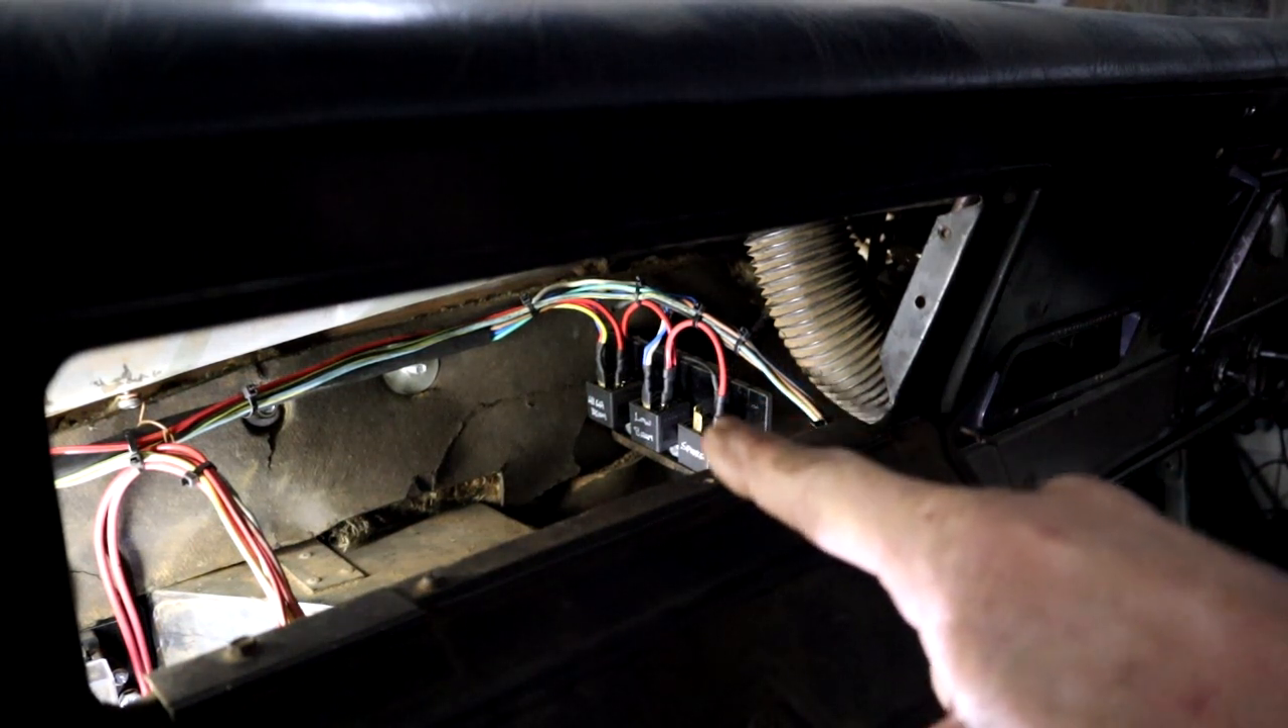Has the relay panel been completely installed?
Yes.